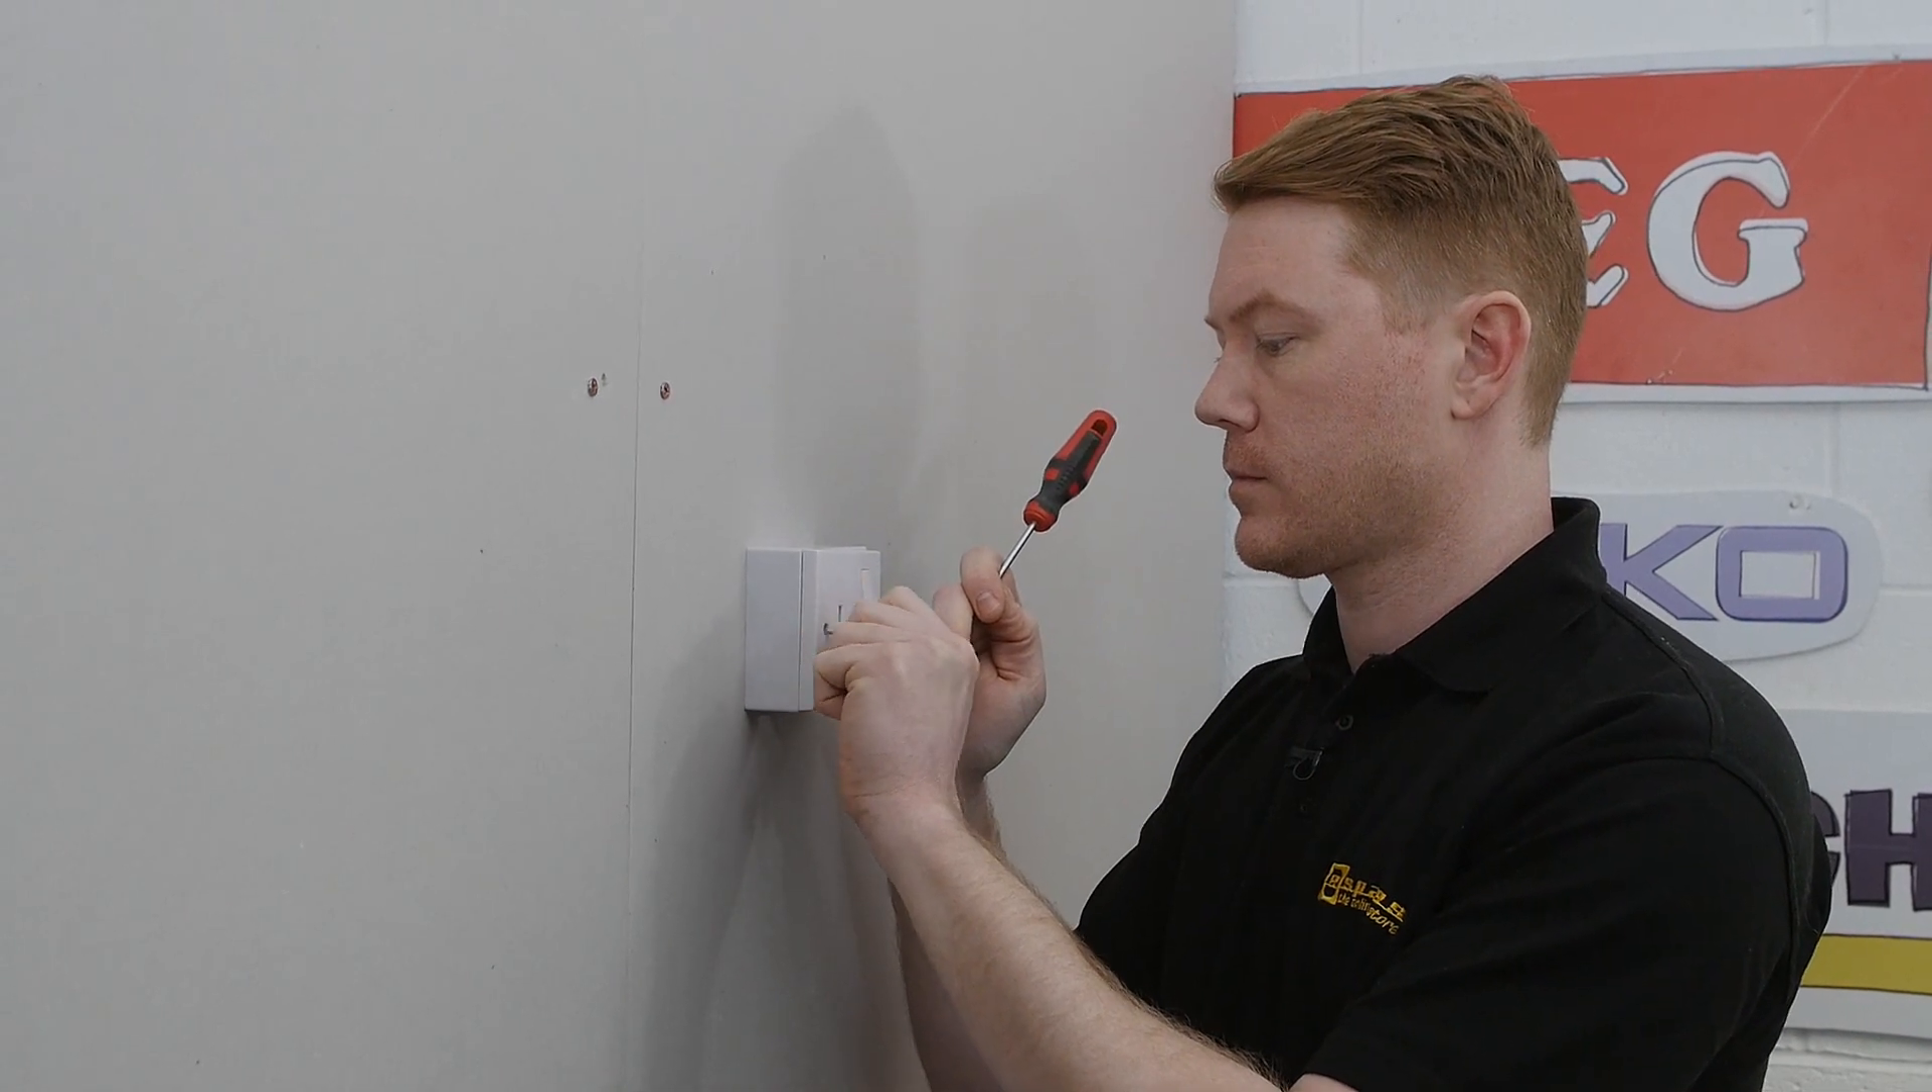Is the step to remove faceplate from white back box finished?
No.